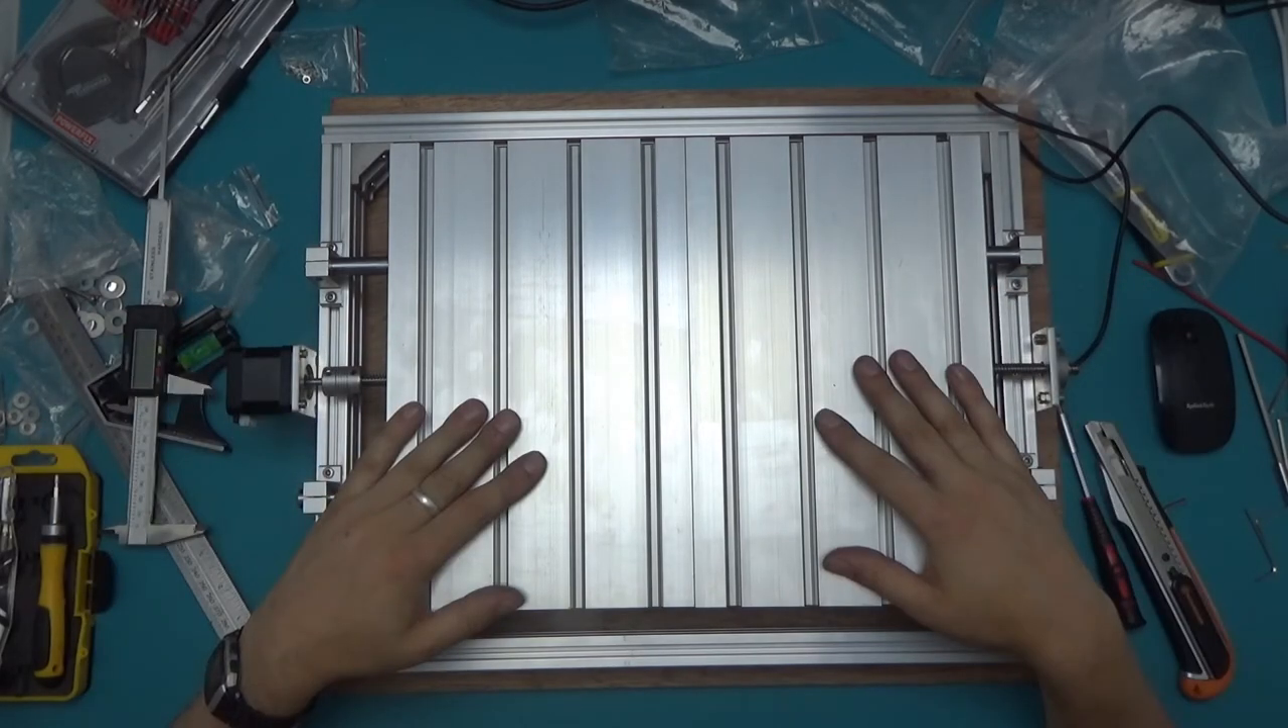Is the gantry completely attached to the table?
No.